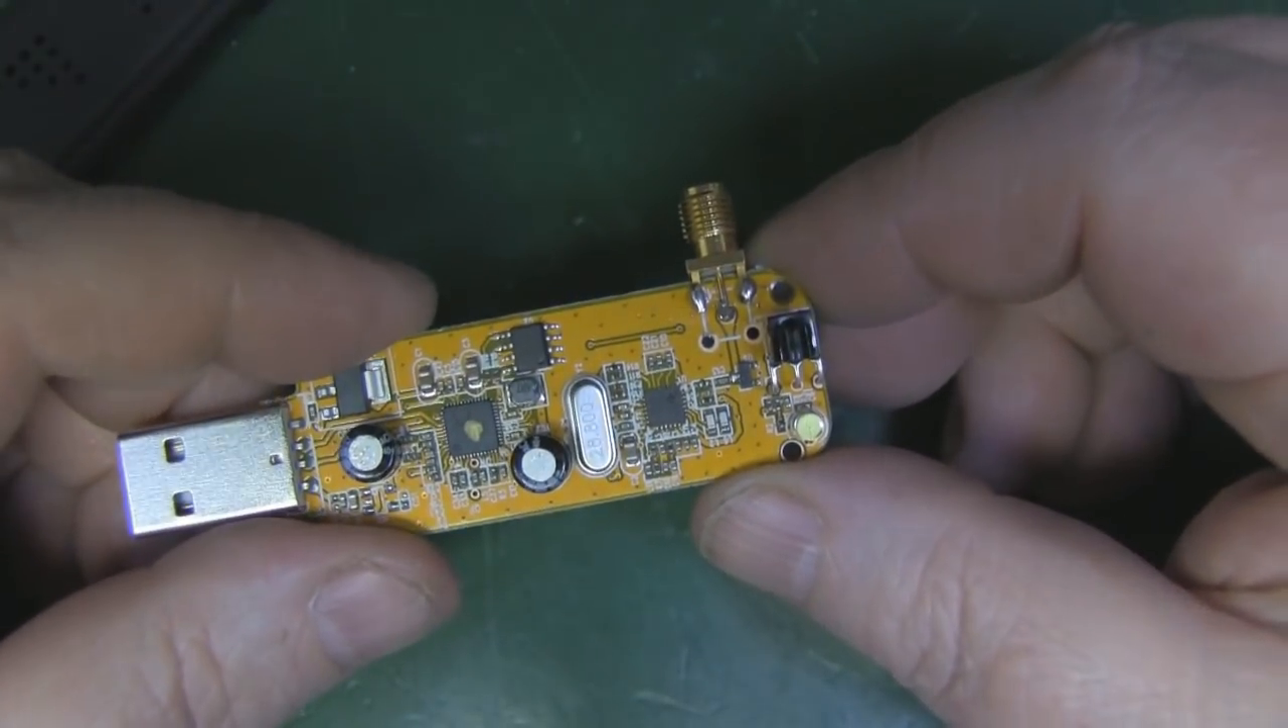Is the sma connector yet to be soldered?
No.